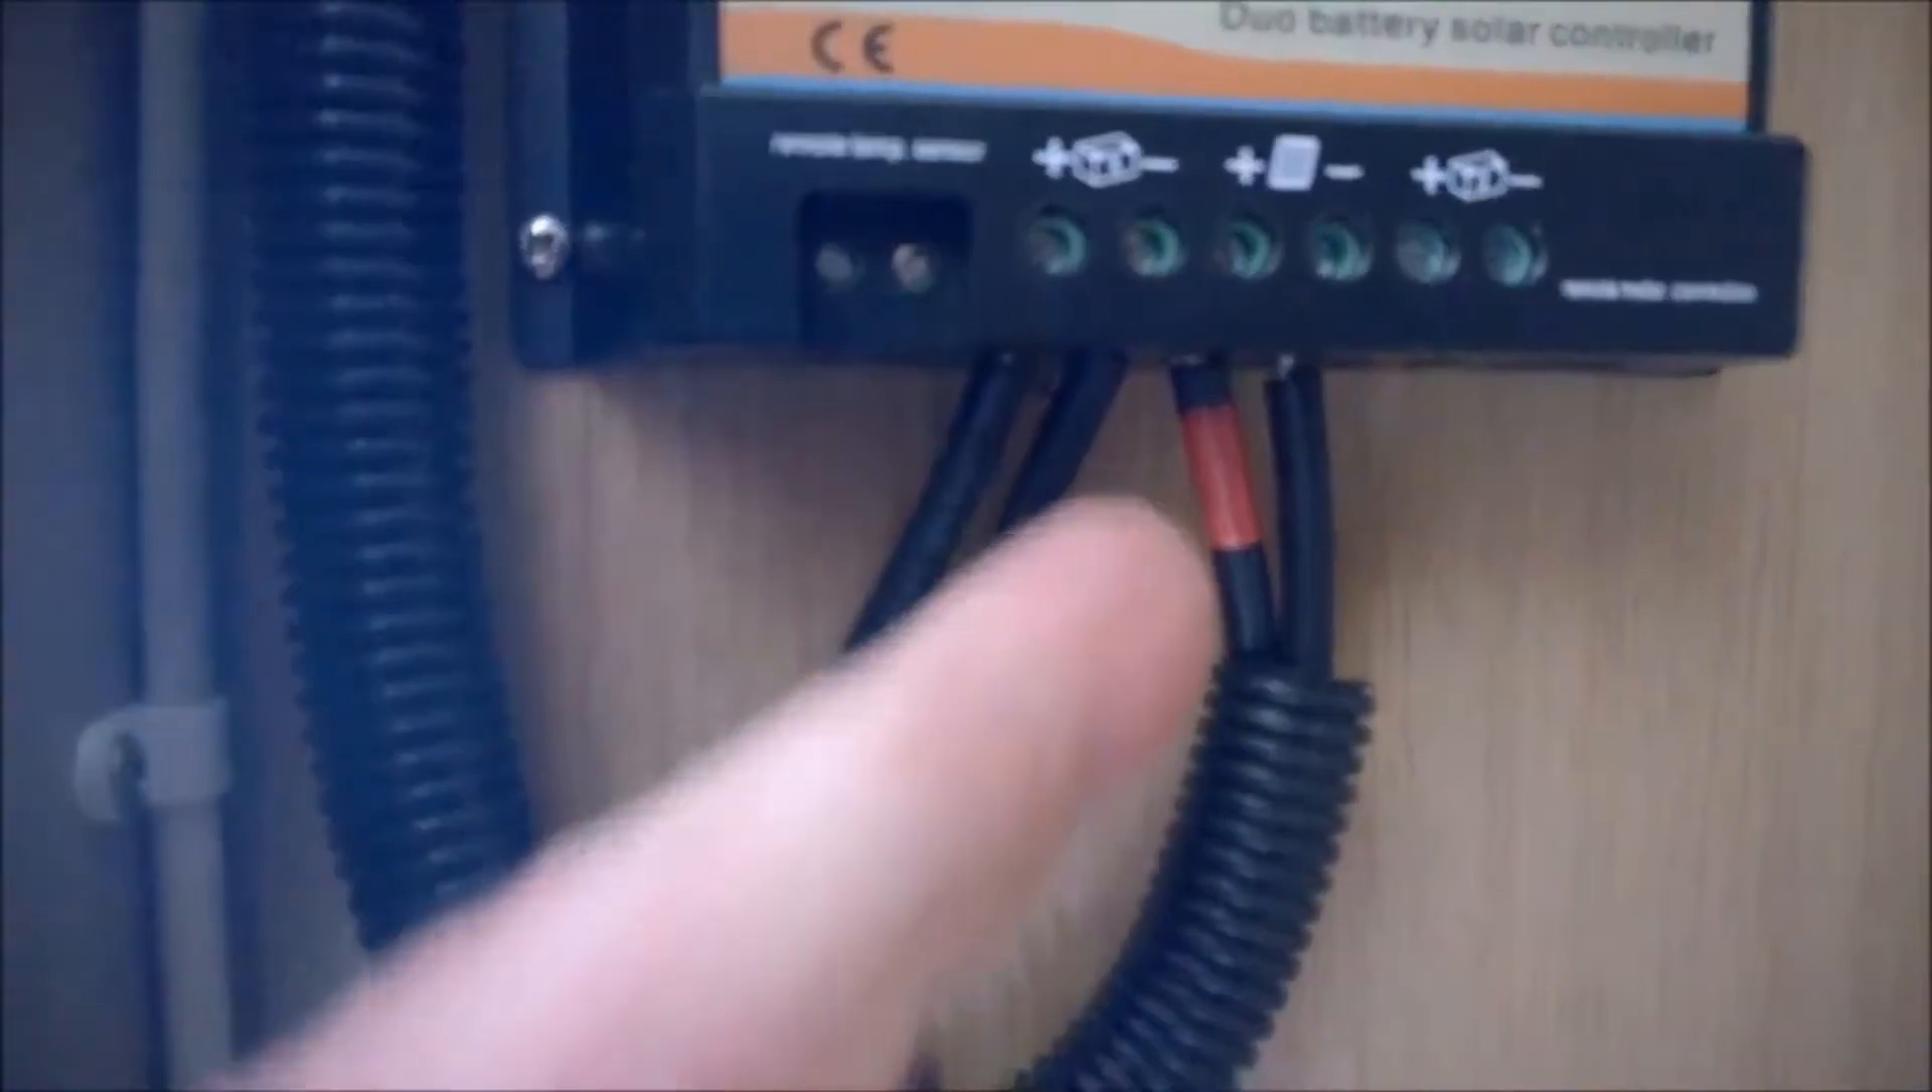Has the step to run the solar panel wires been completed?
Yes.